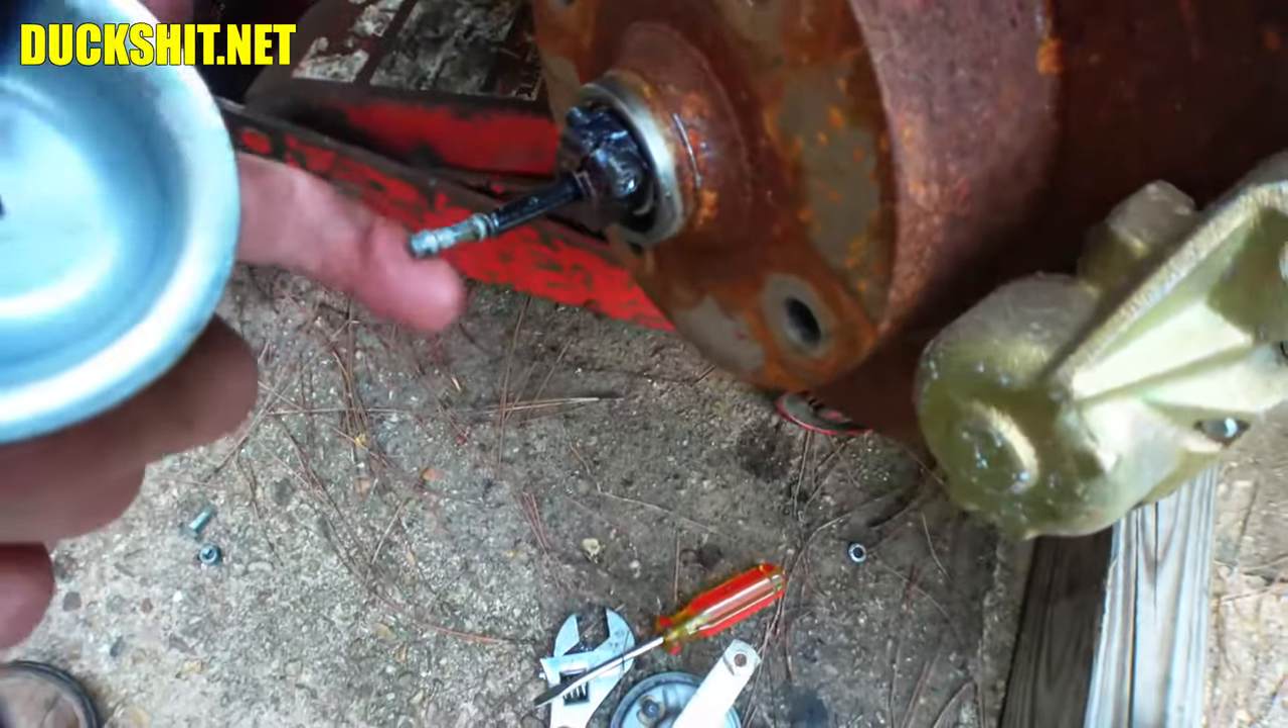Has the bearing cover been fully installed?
No.